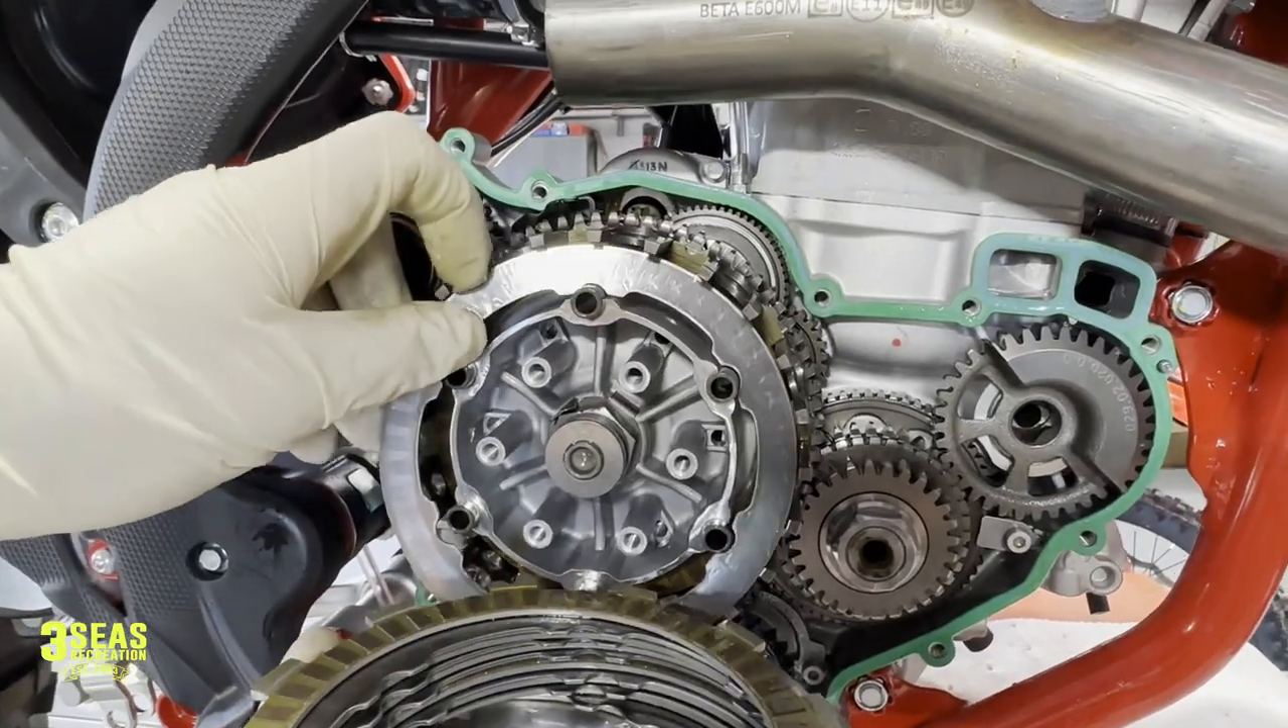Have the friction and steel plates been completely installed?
No.